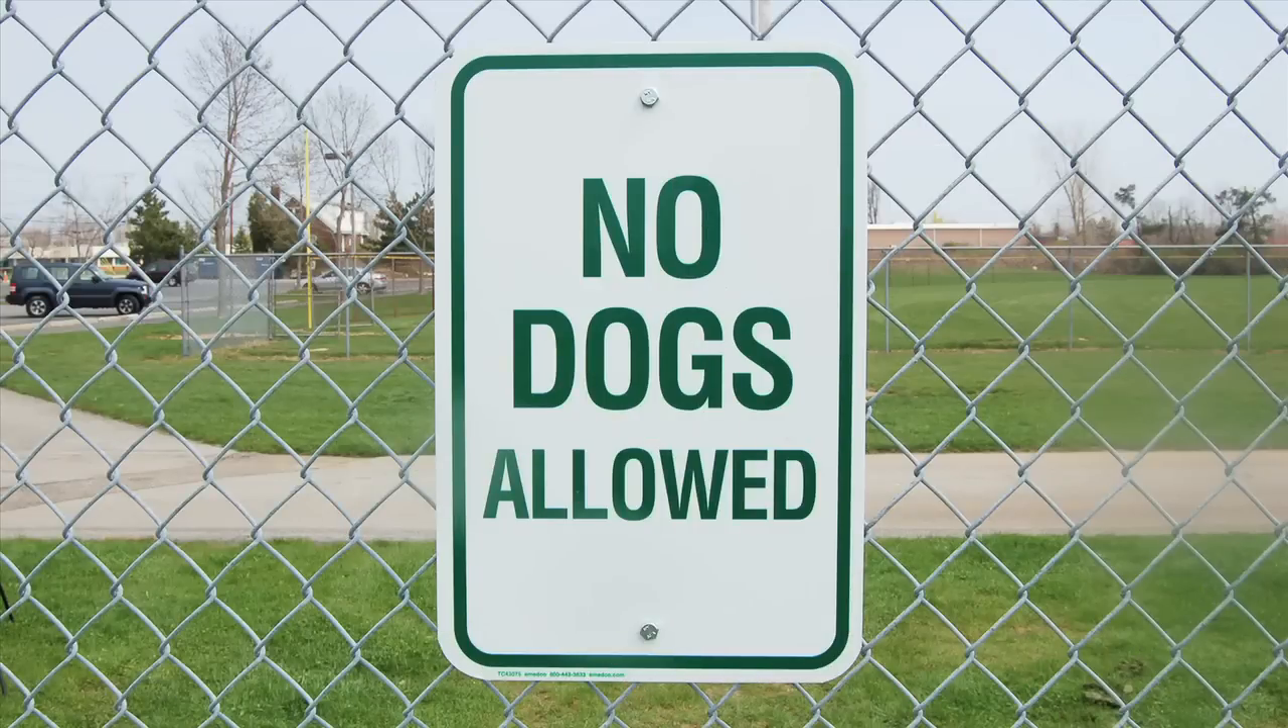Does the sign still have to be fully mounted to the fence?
No.